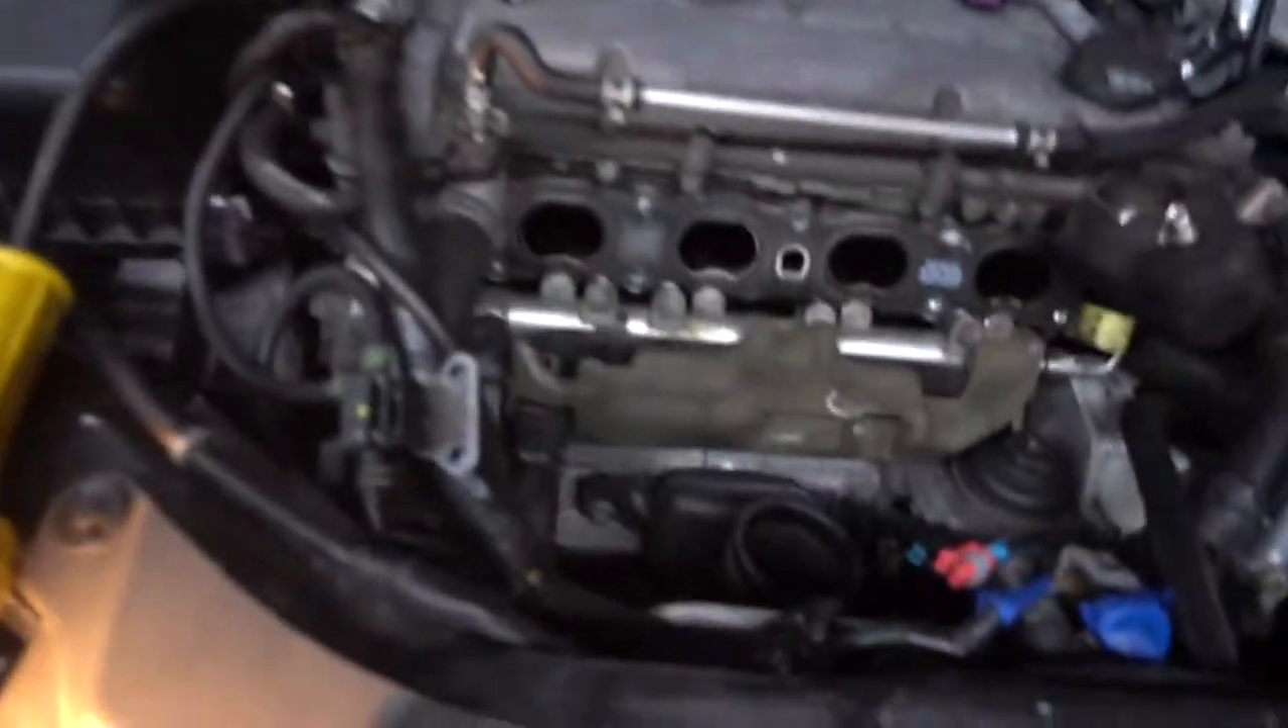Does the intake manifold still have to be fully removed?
No.